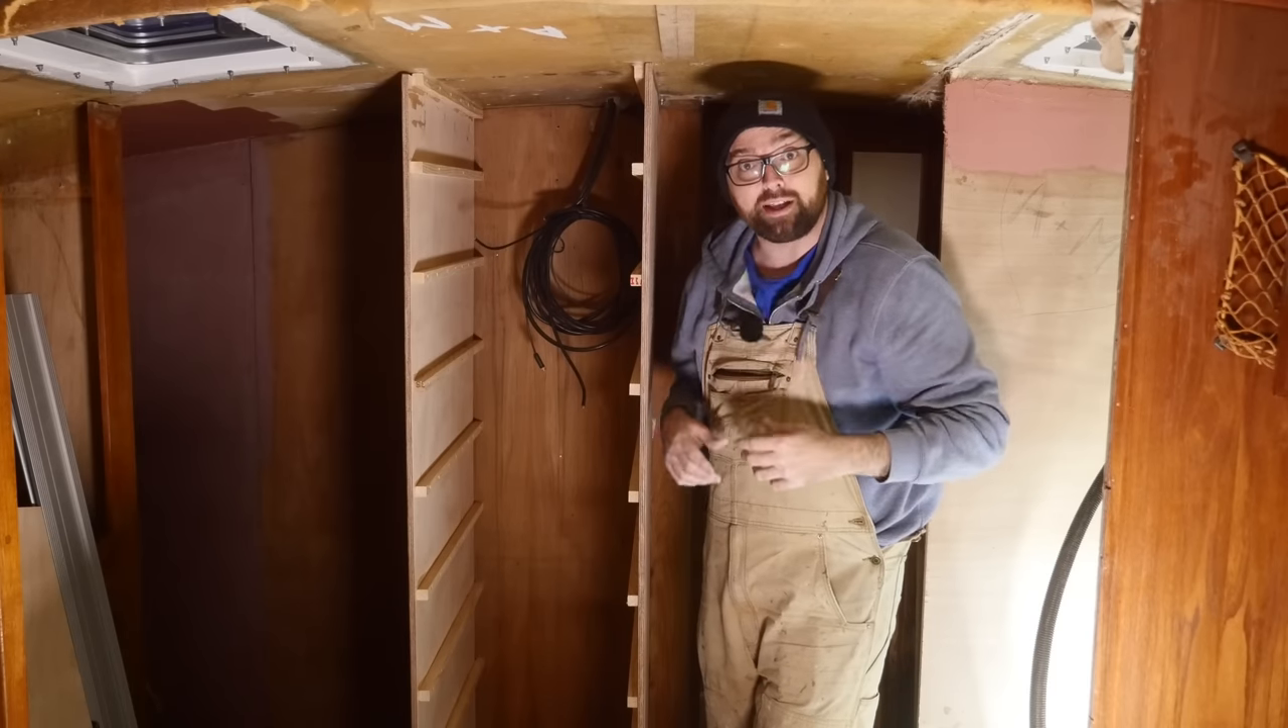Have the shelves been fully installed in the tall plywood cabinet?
No.